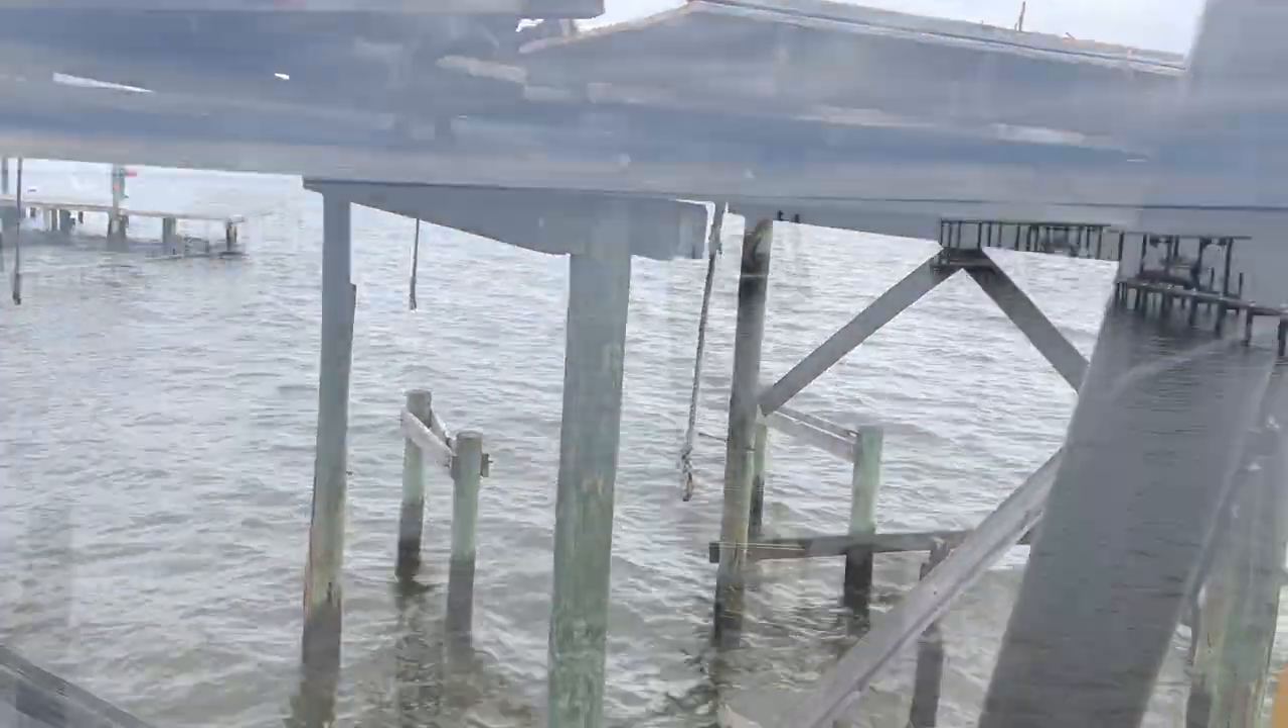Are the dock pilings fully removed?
No.